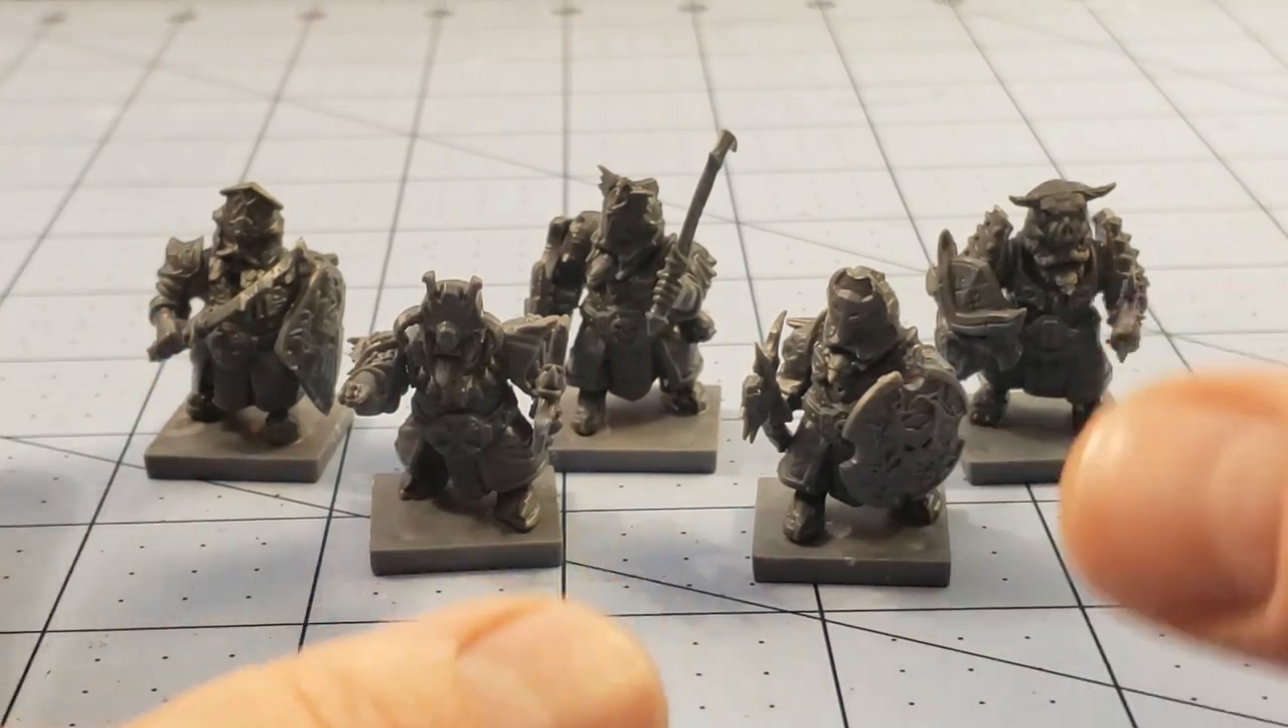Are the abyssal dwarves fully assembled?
Yes.